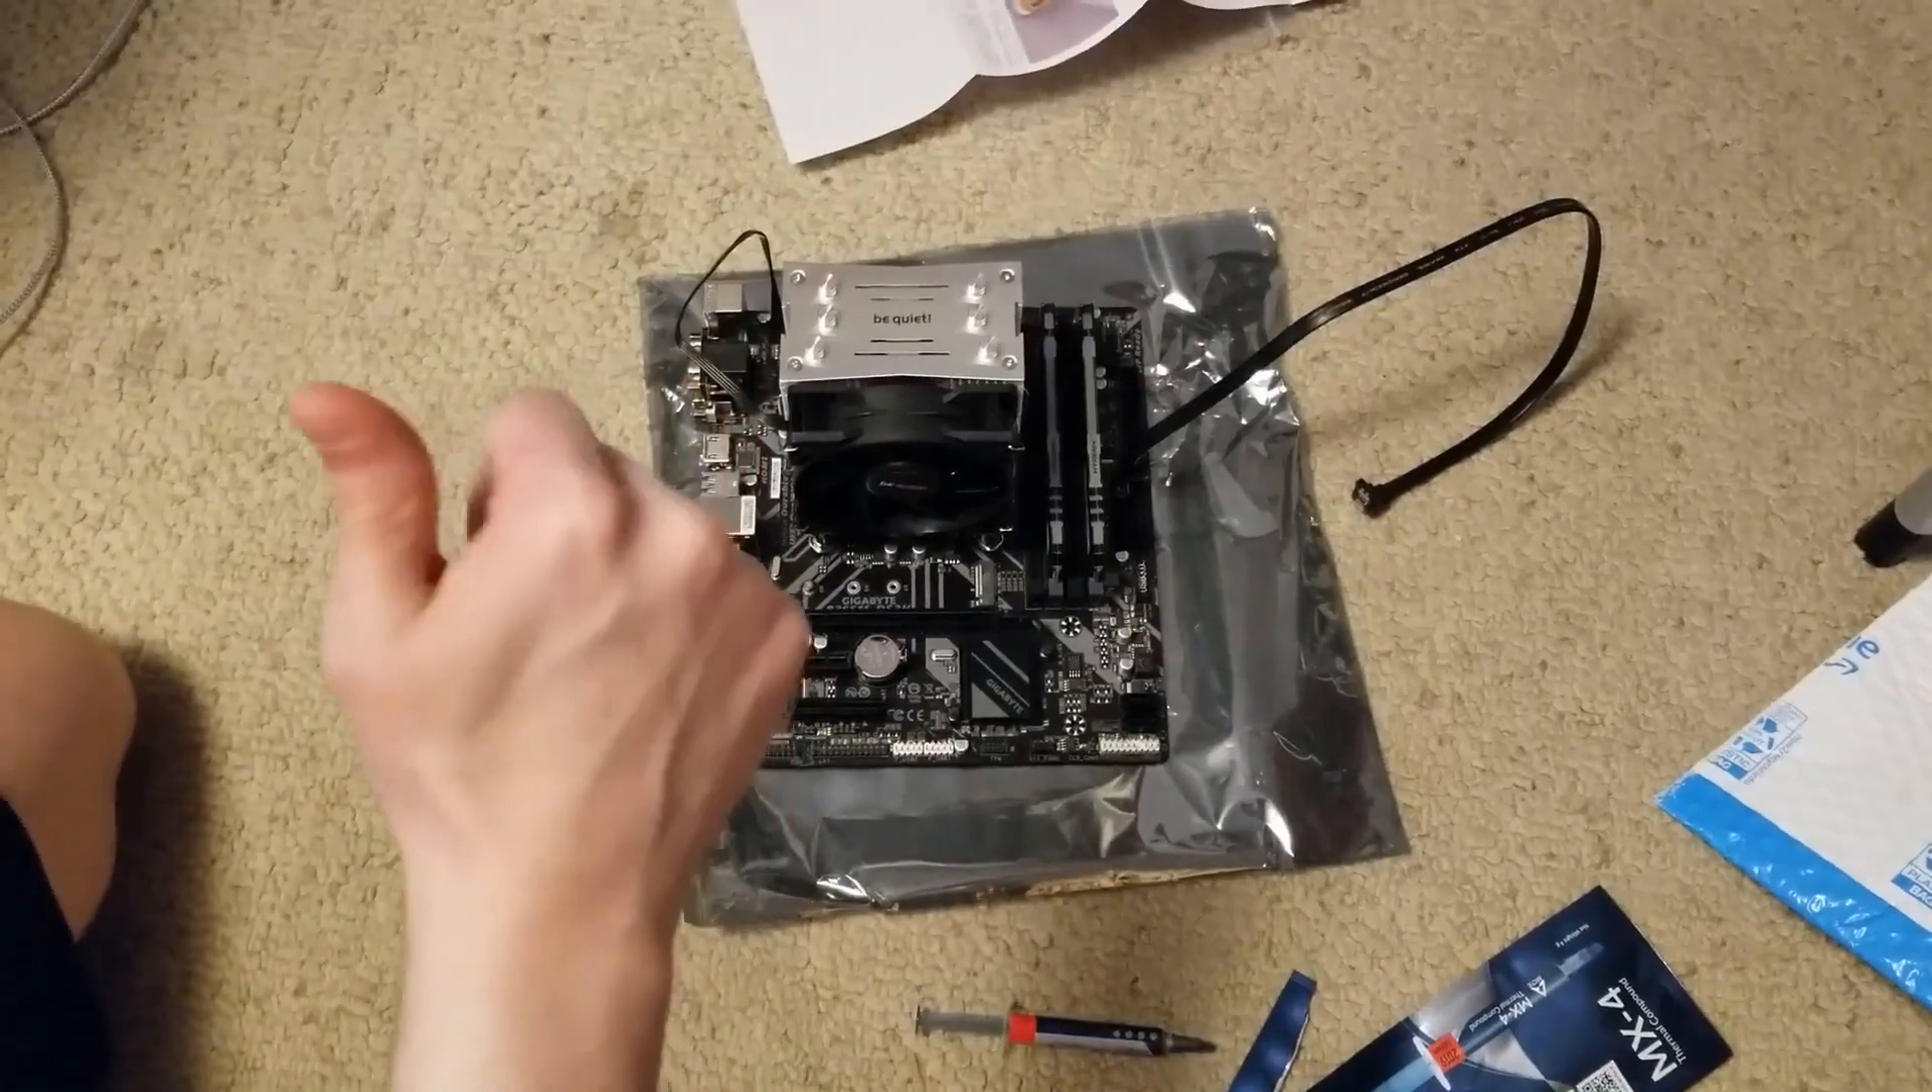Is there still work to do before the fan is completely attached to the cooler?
No.